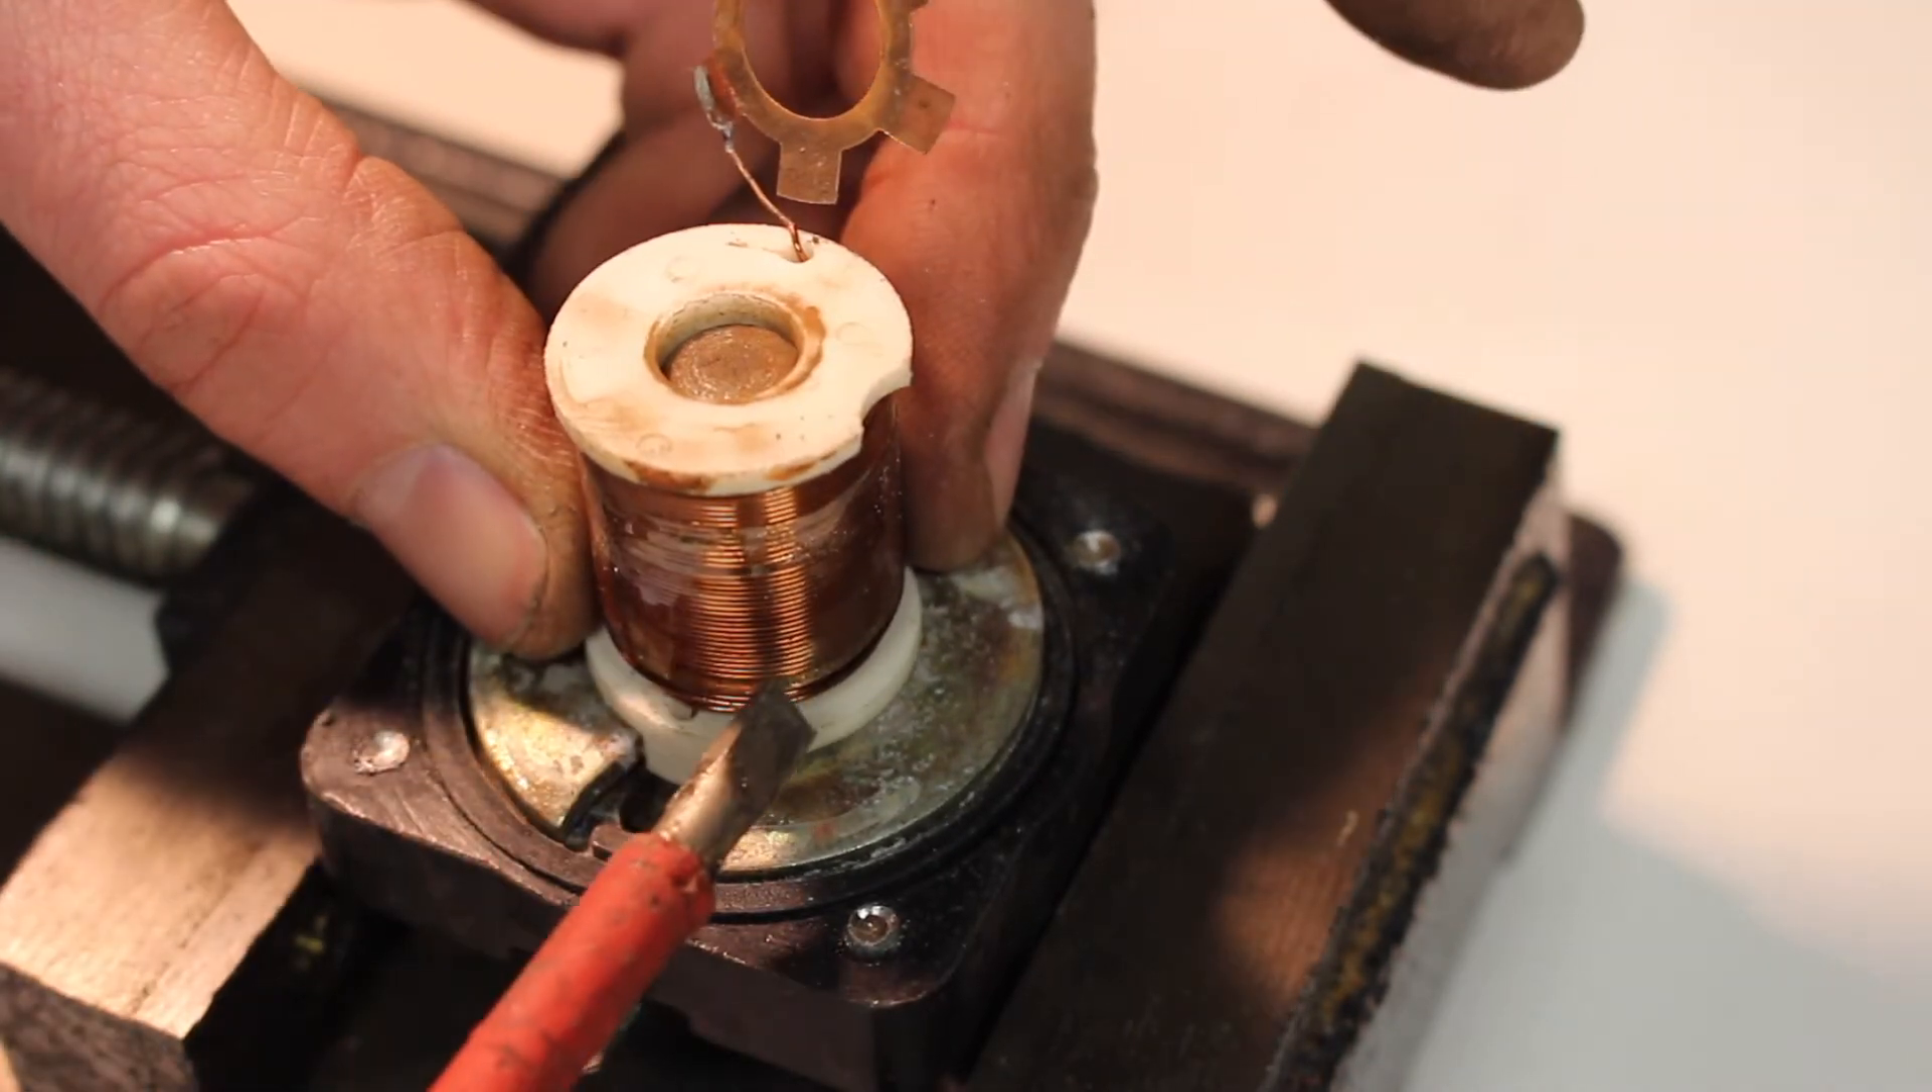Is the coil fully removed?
No.